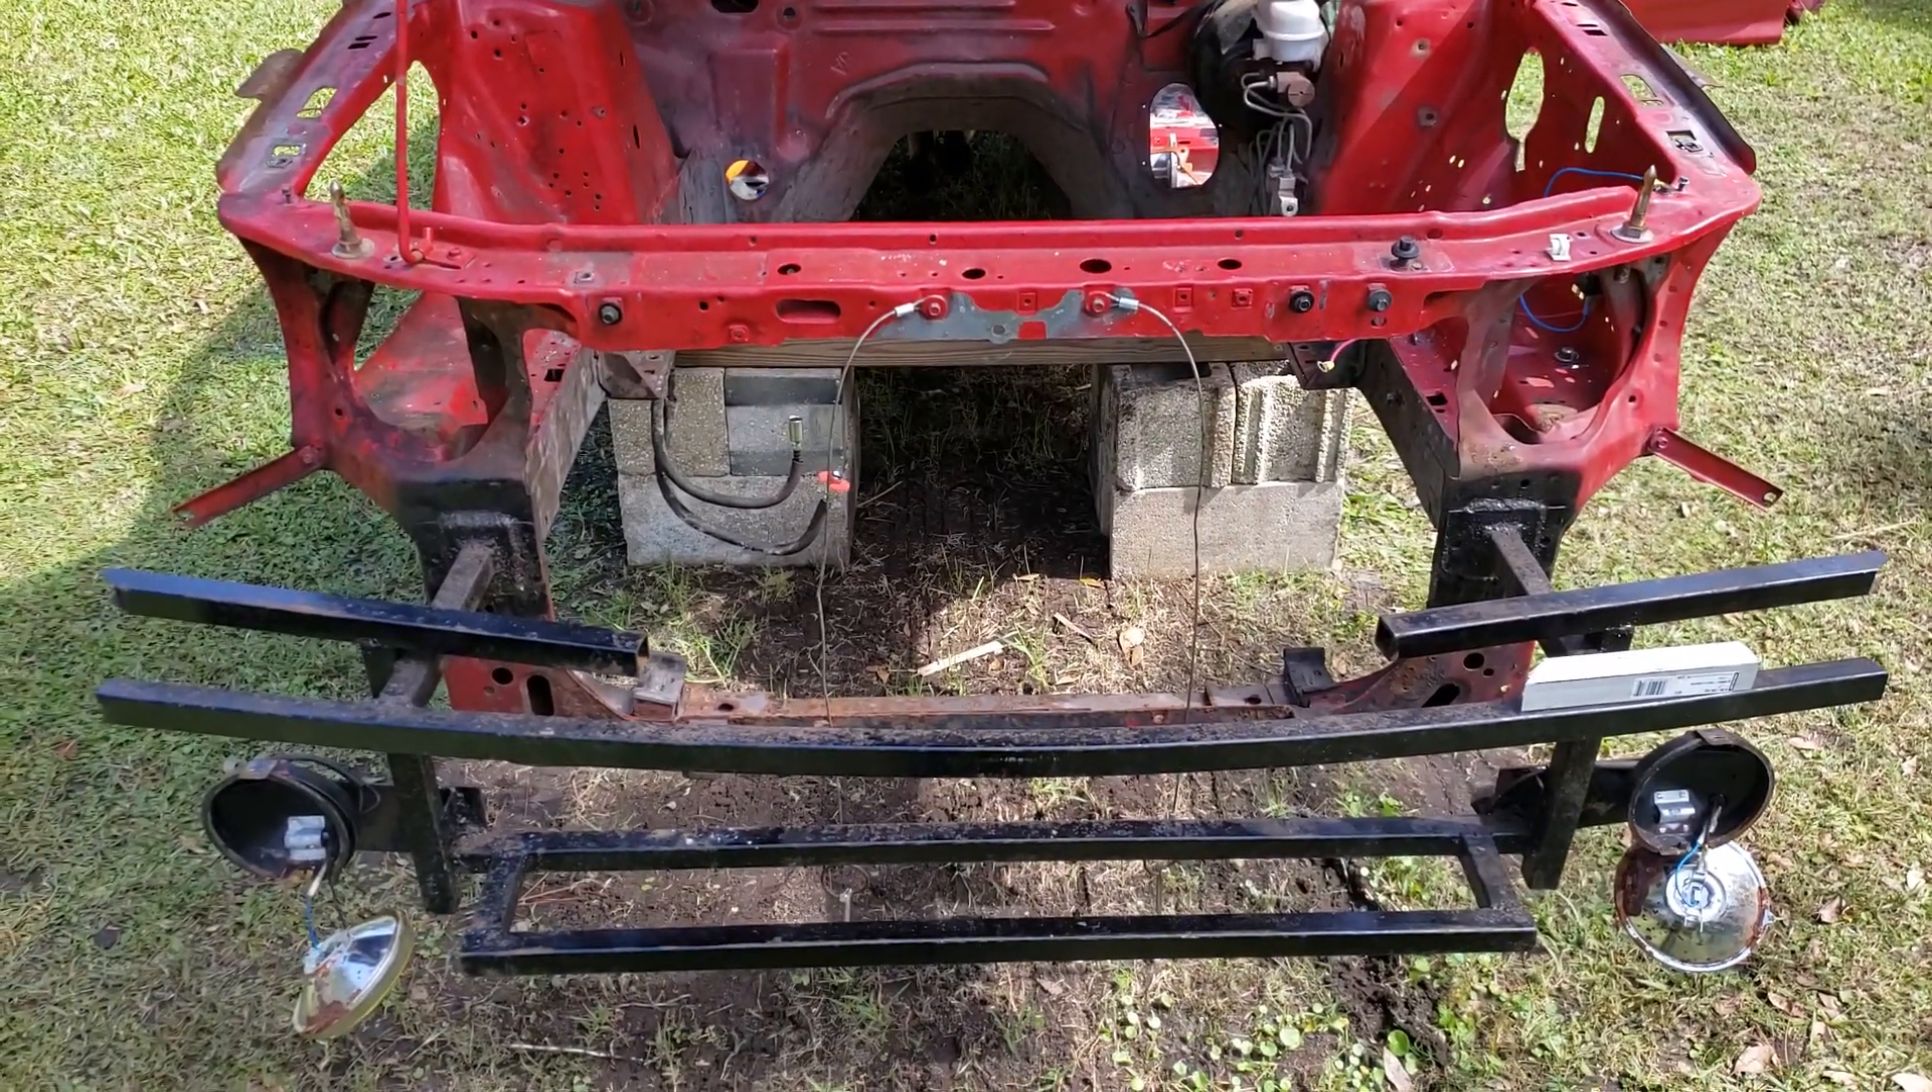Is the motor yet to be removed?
No.